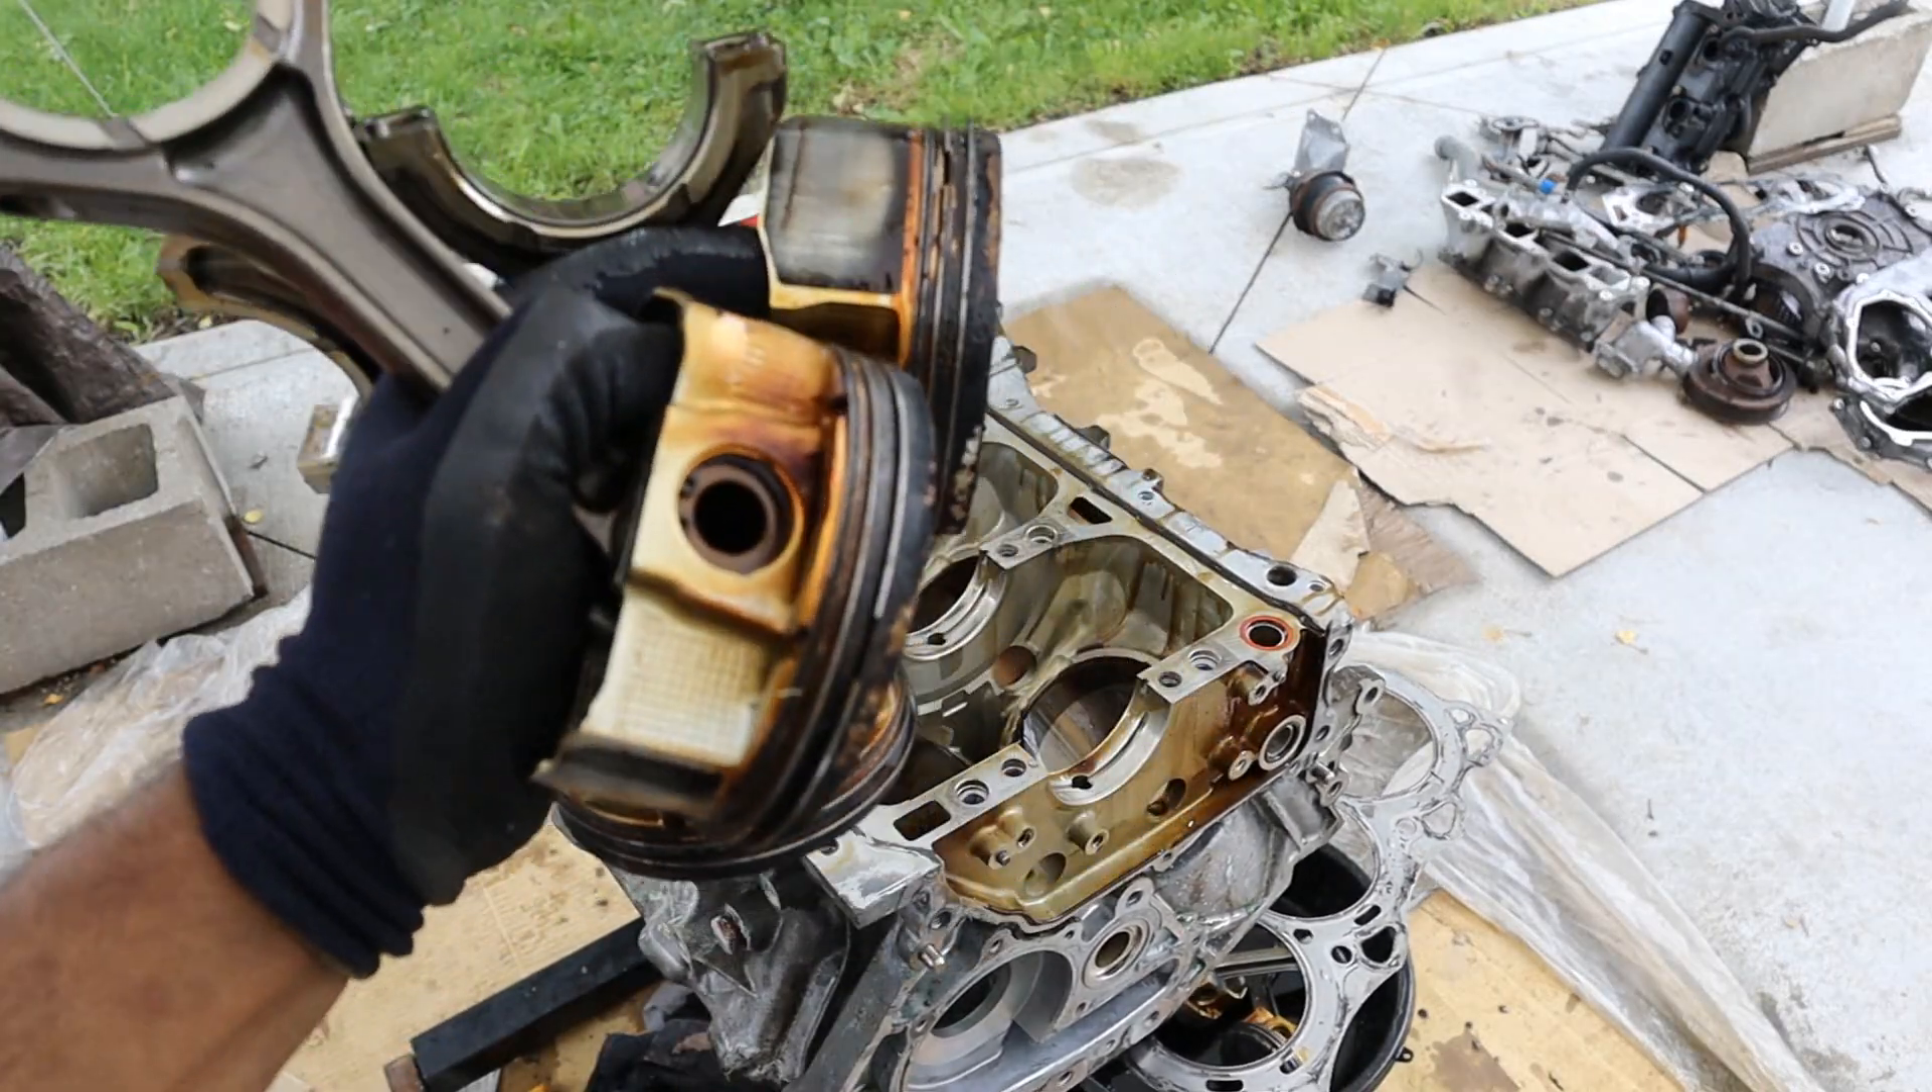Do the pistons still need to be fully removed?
No.